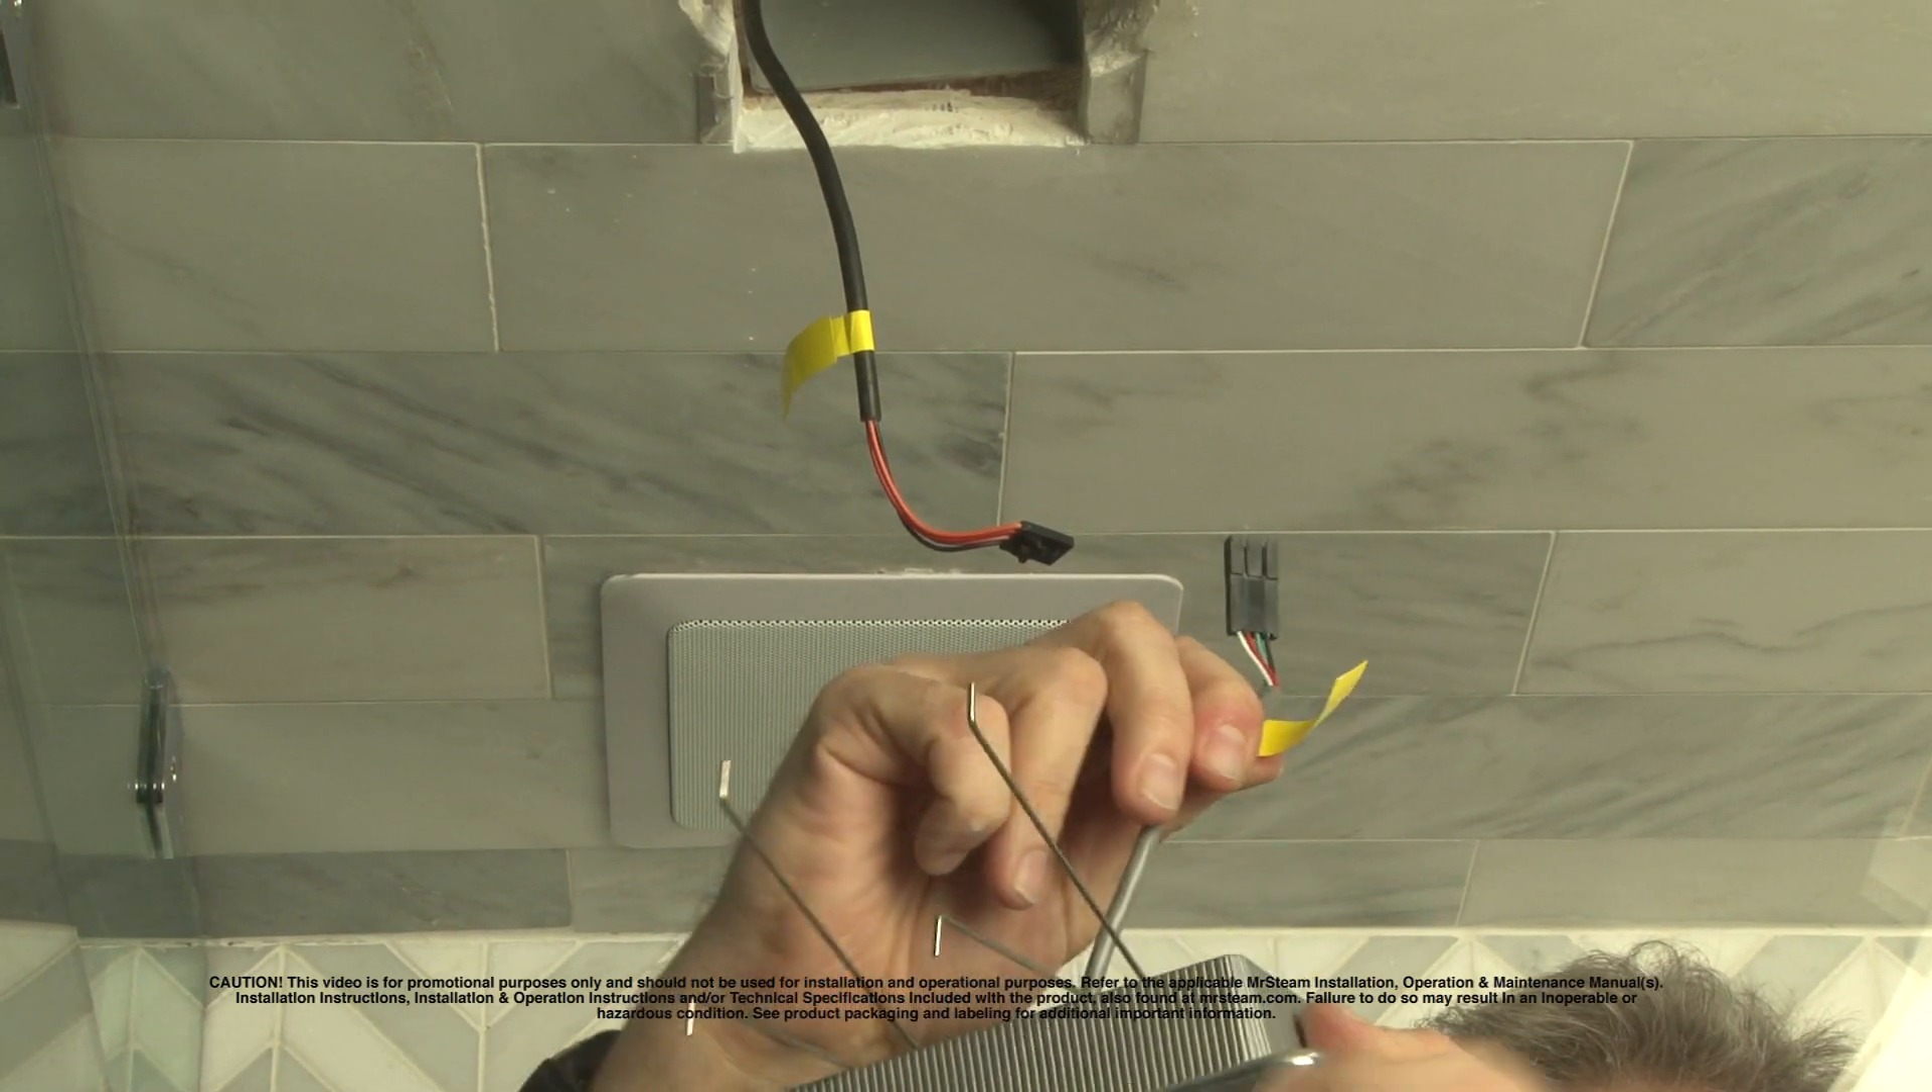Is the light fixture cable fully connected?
No.